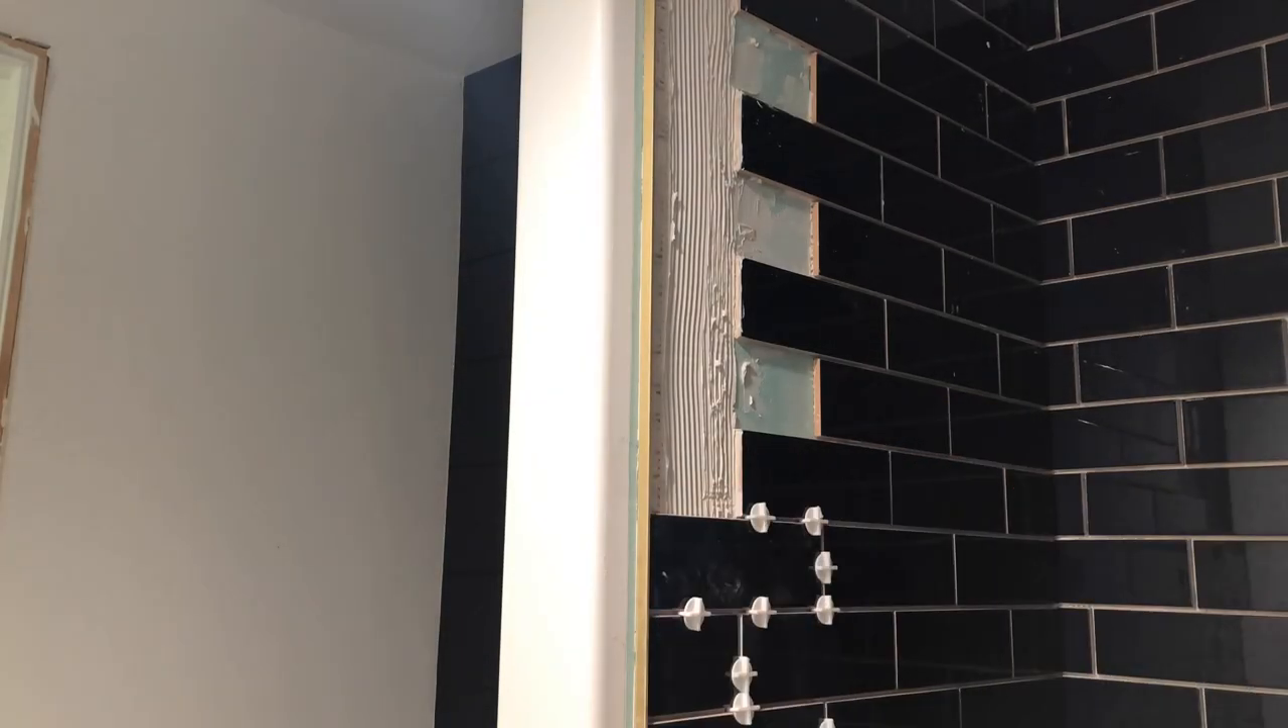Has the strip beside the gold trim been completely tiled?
No.